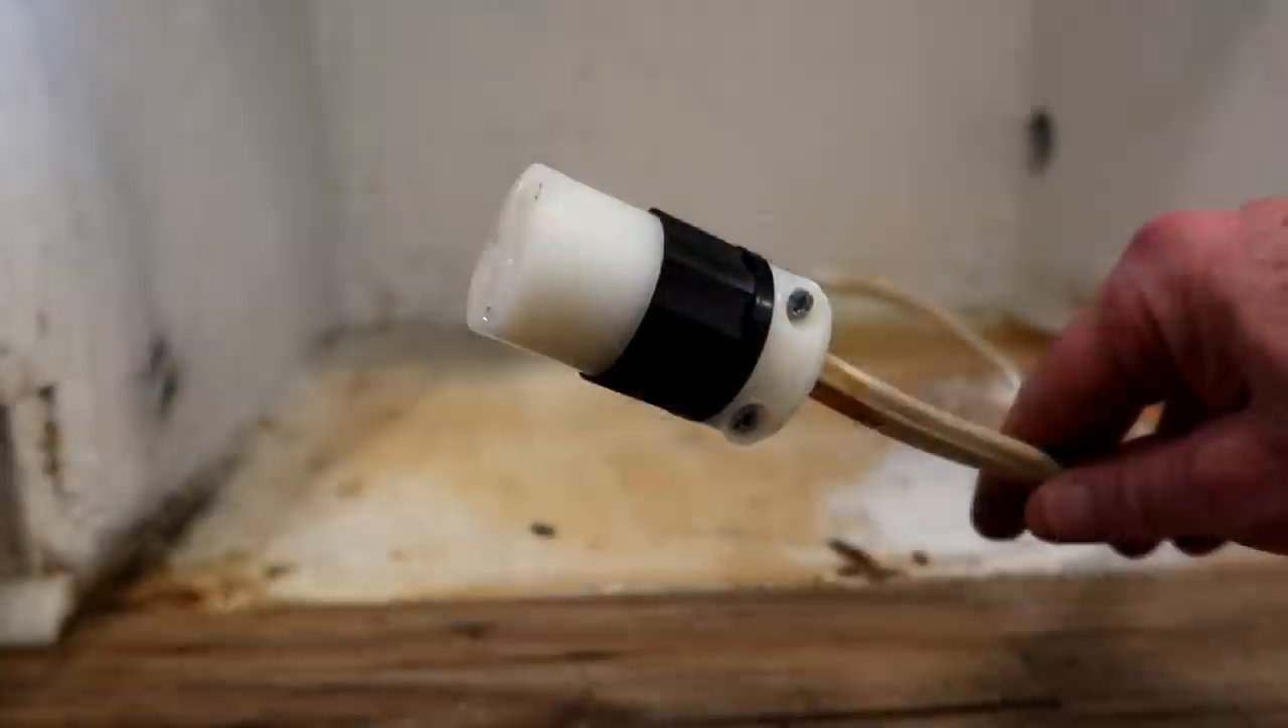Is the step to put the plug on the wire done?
Yes.